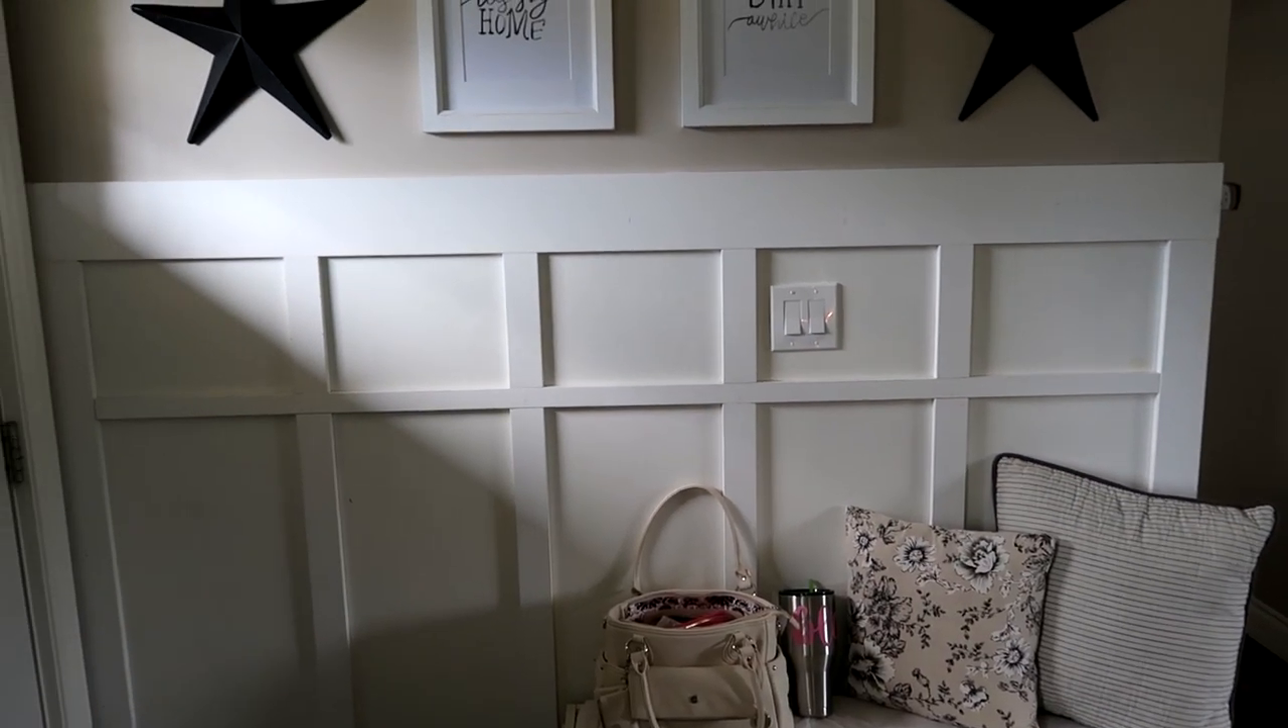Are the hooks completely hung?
No.